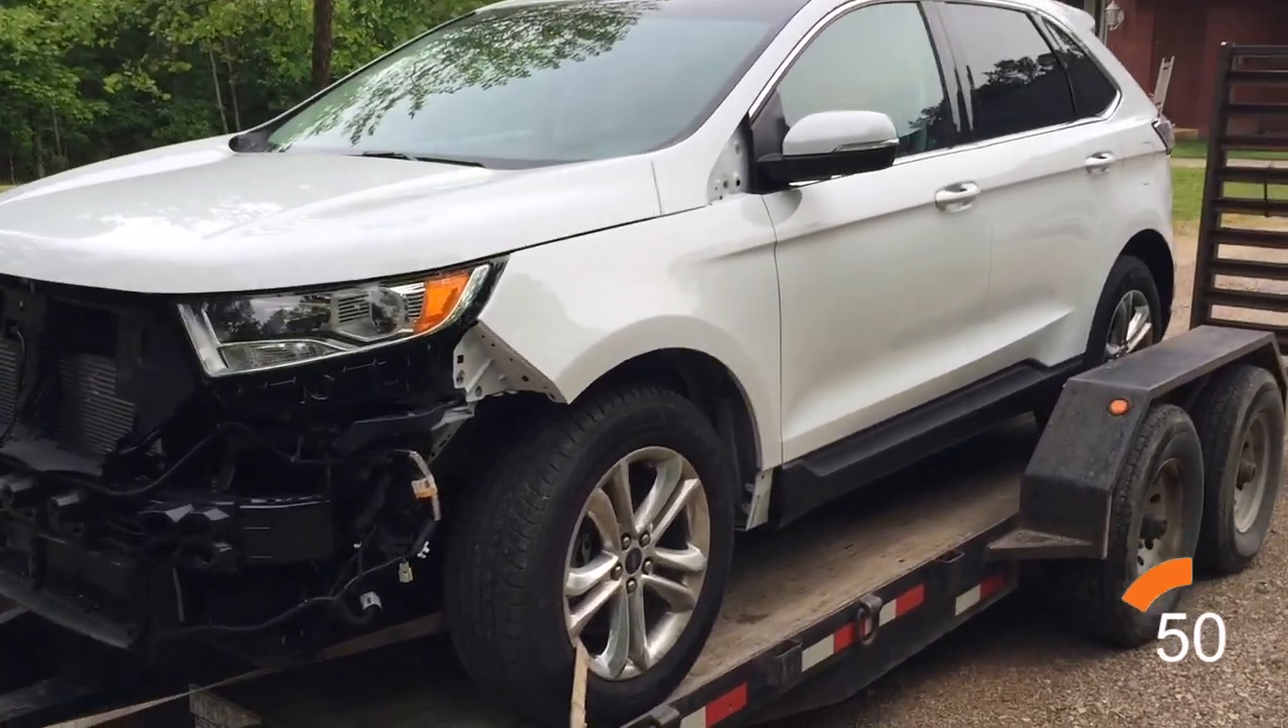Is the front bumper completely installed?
No.